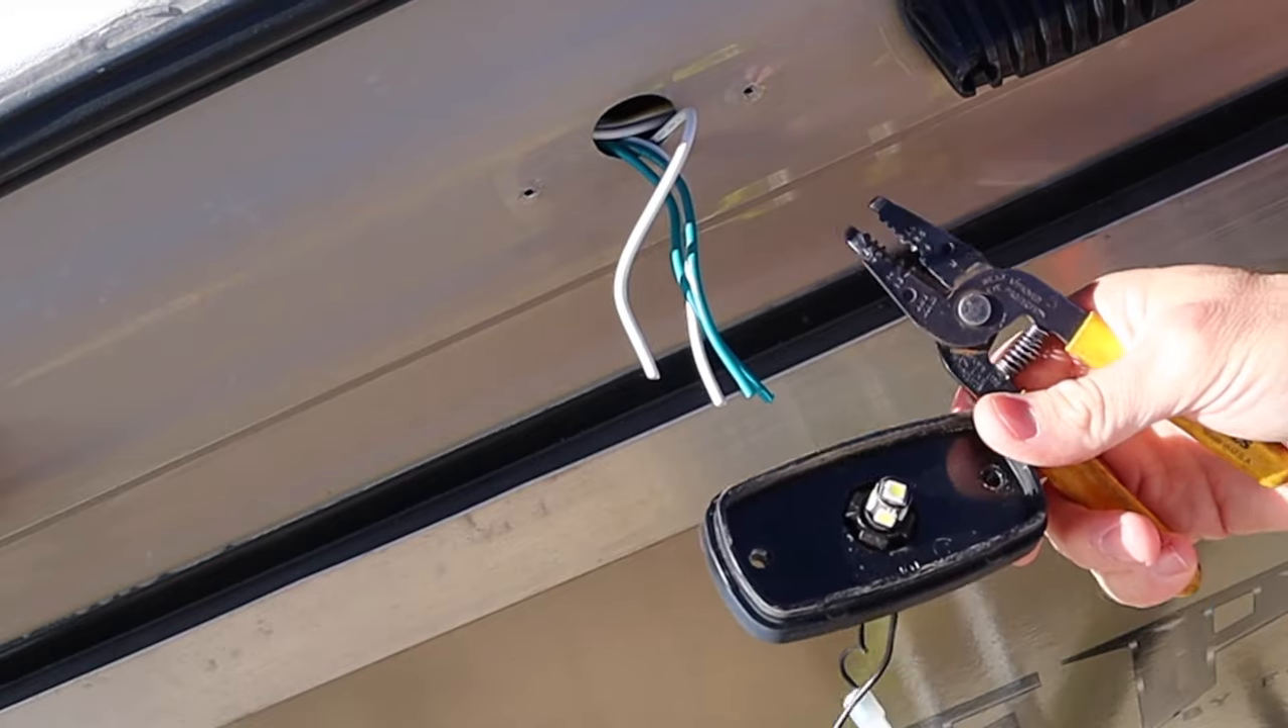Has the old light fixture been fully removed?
Yes.